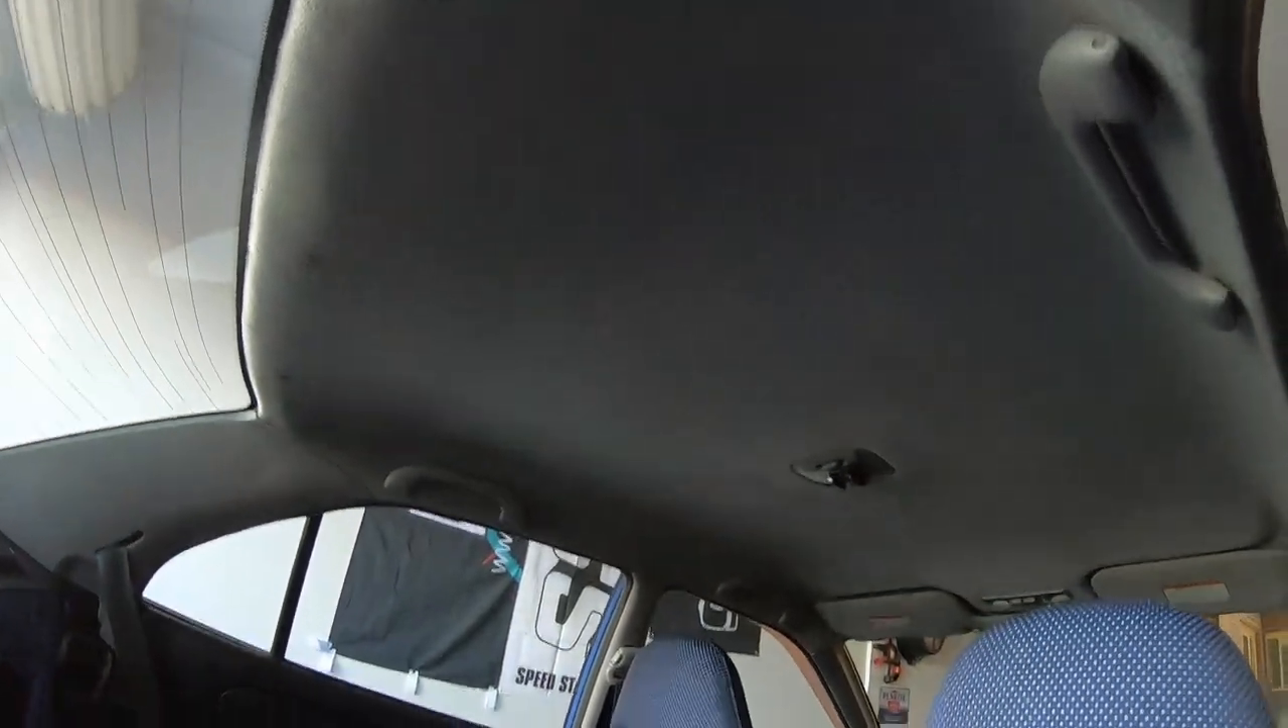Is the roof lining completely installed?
Yes.